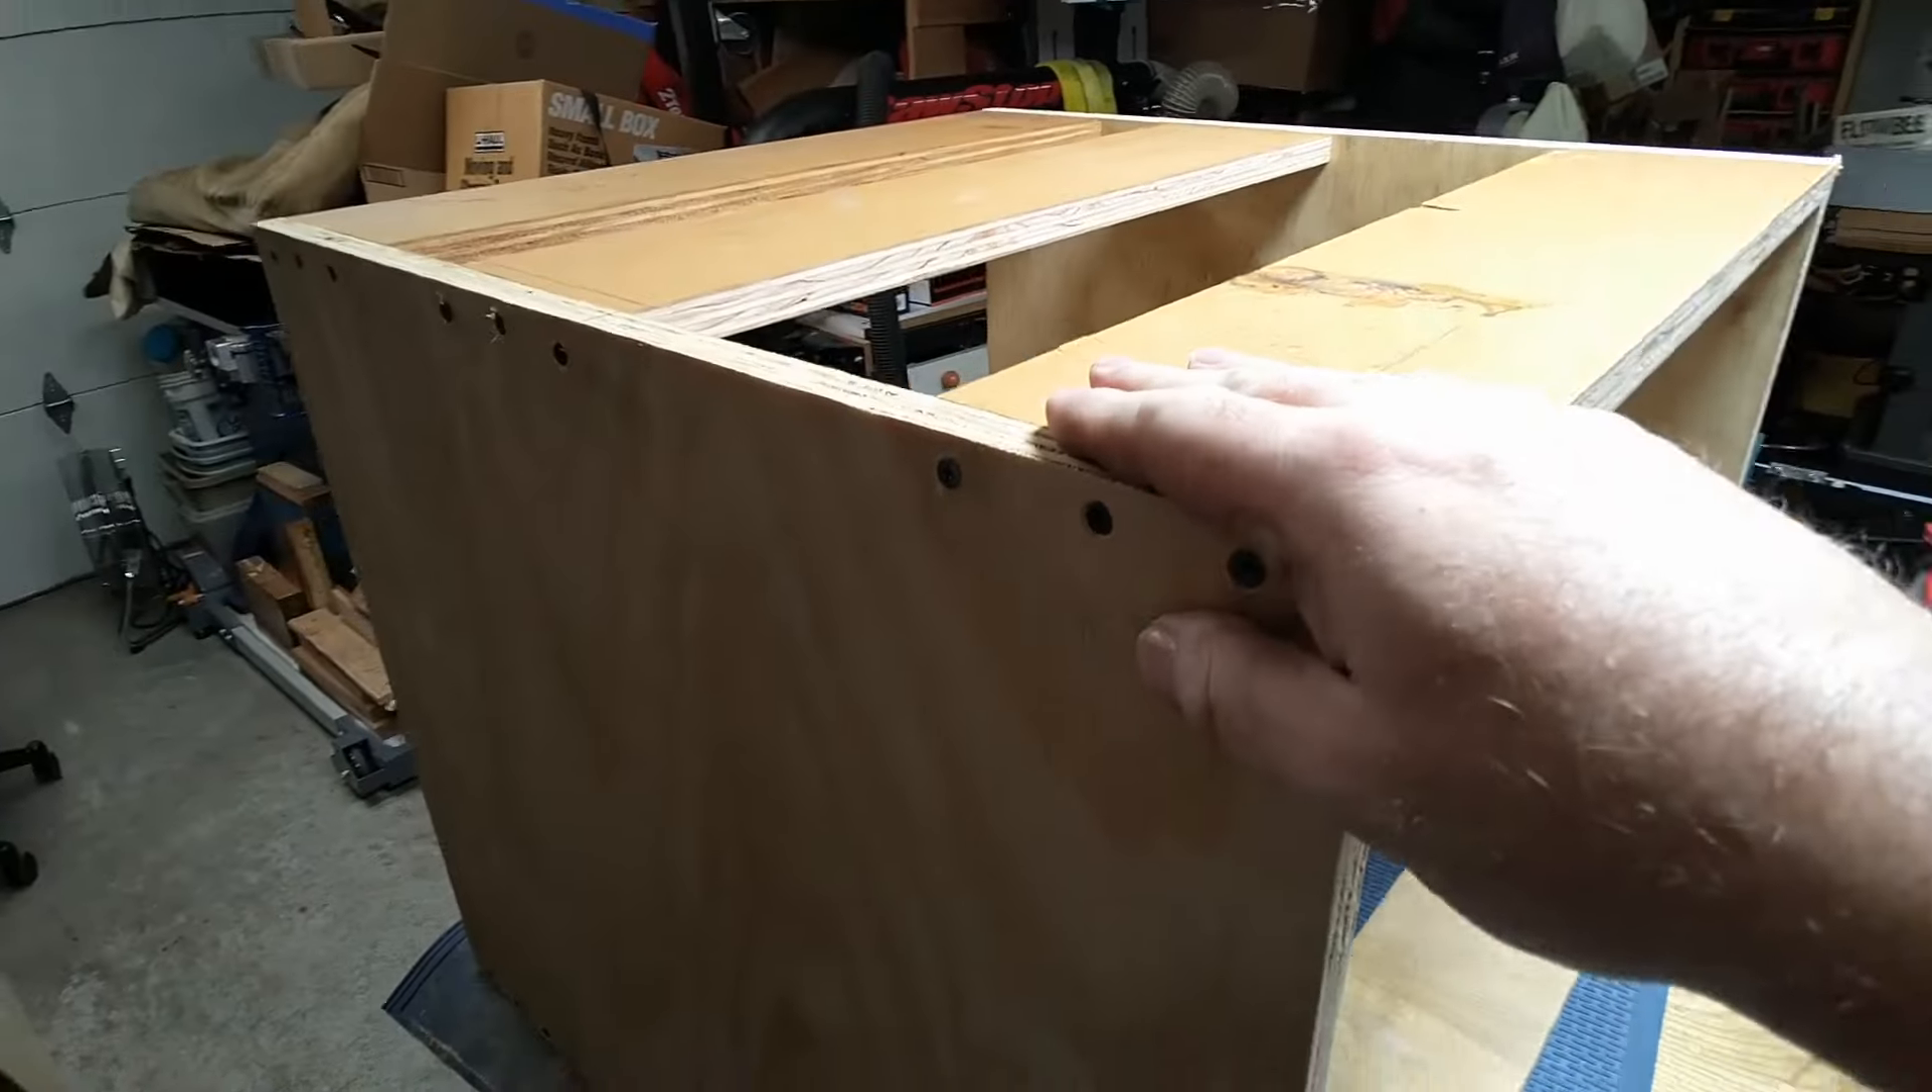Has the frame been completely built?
Yes.